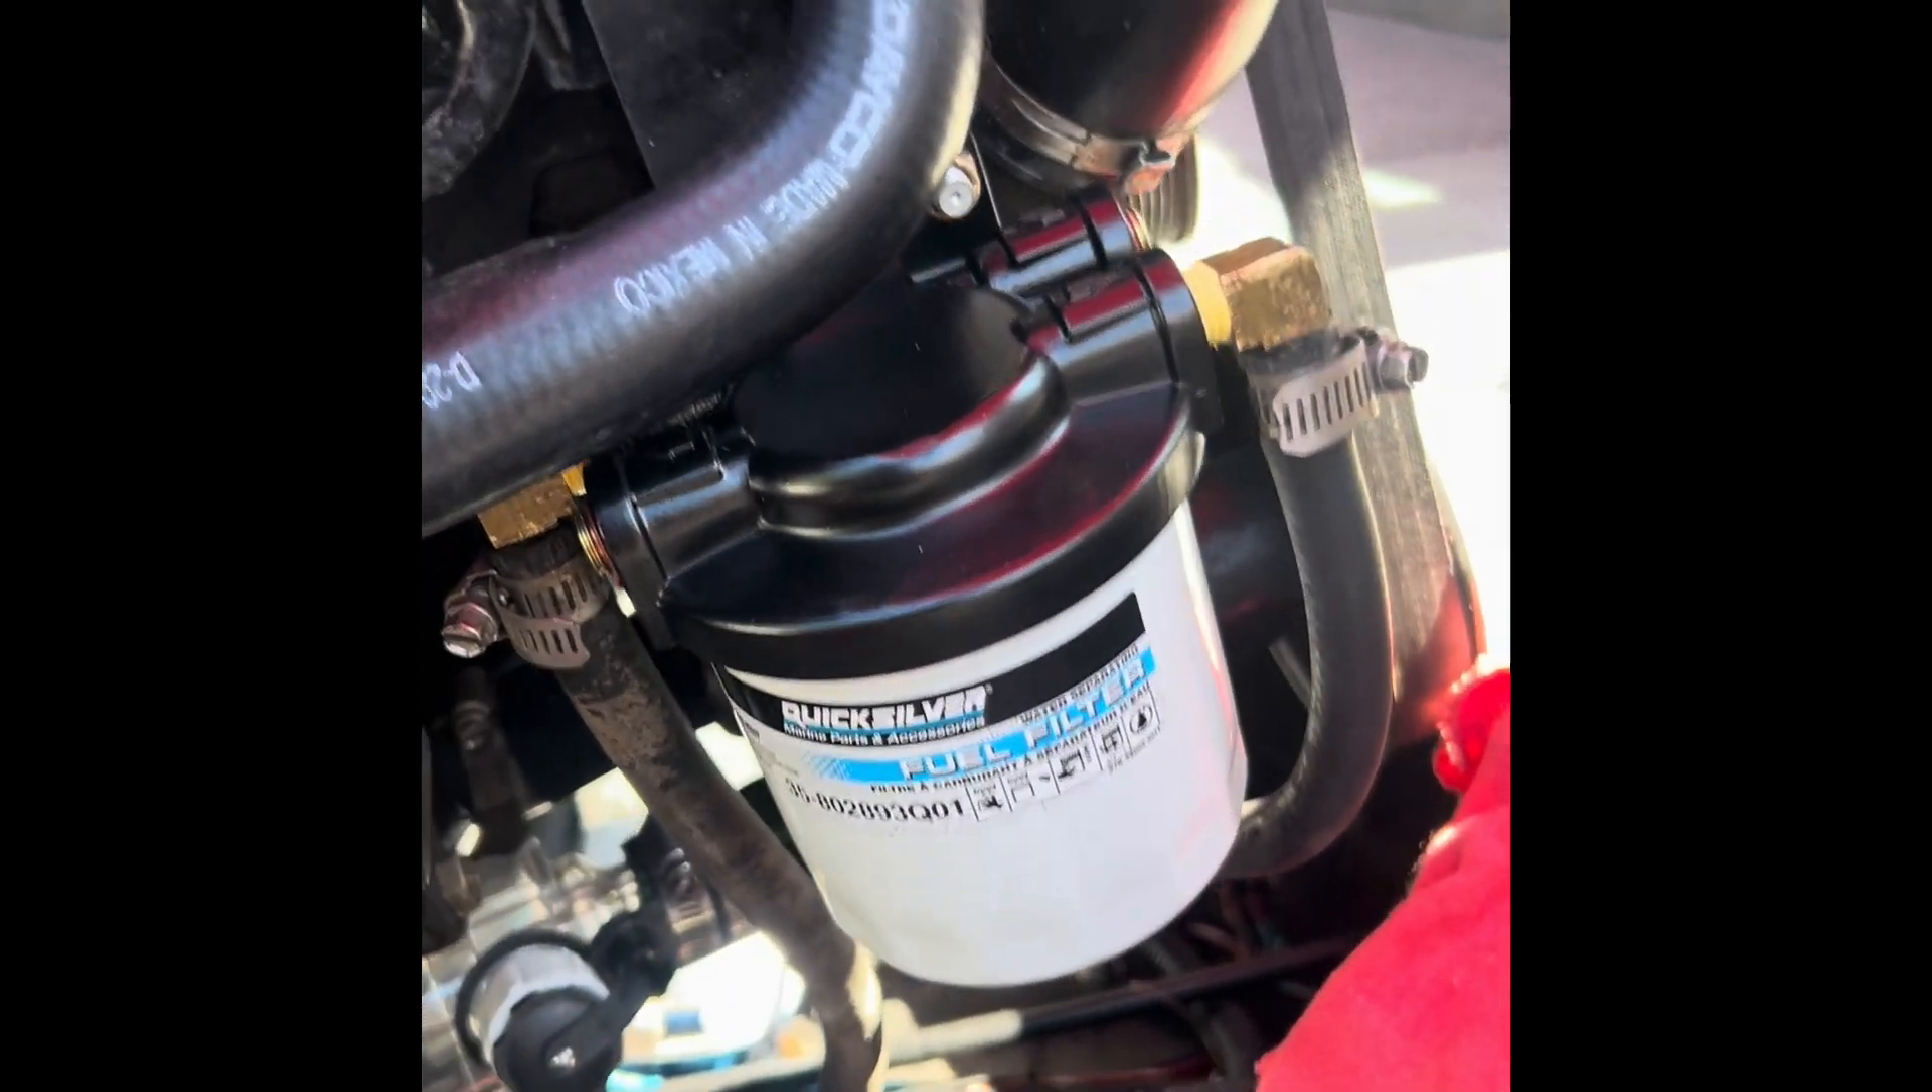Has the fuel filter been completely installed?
Yes.